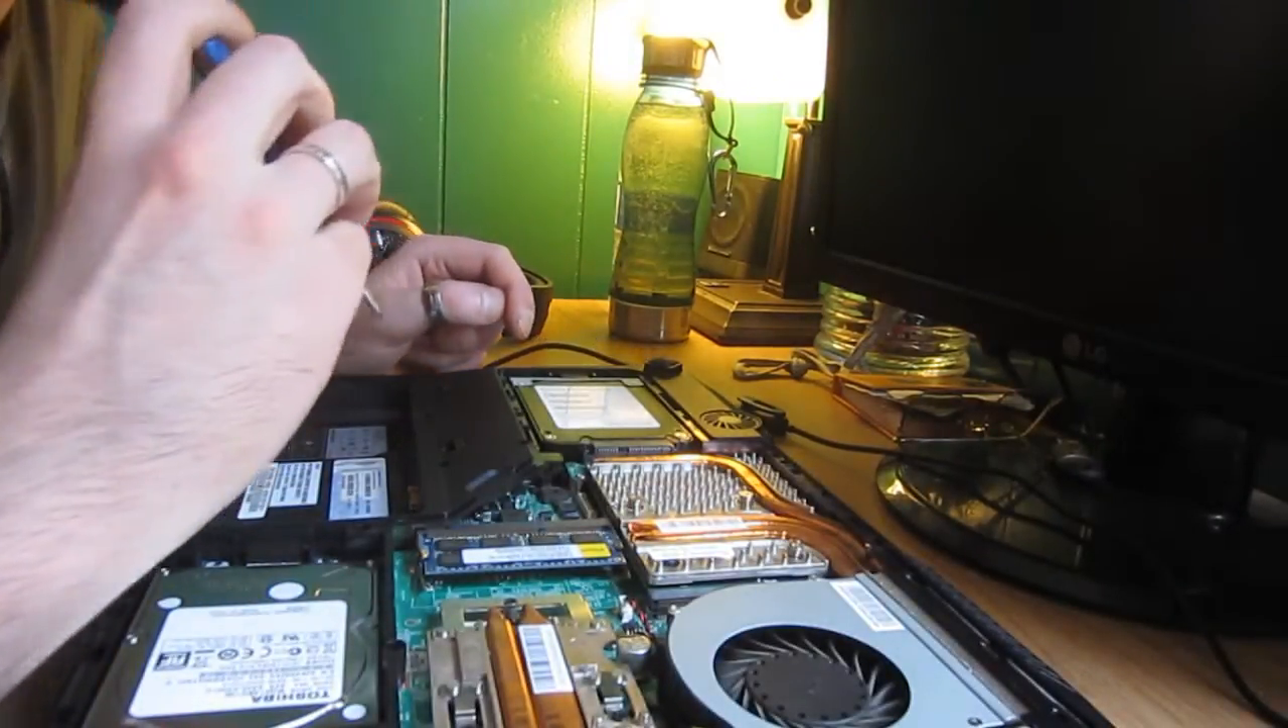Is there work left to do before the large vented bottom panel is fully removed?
No.